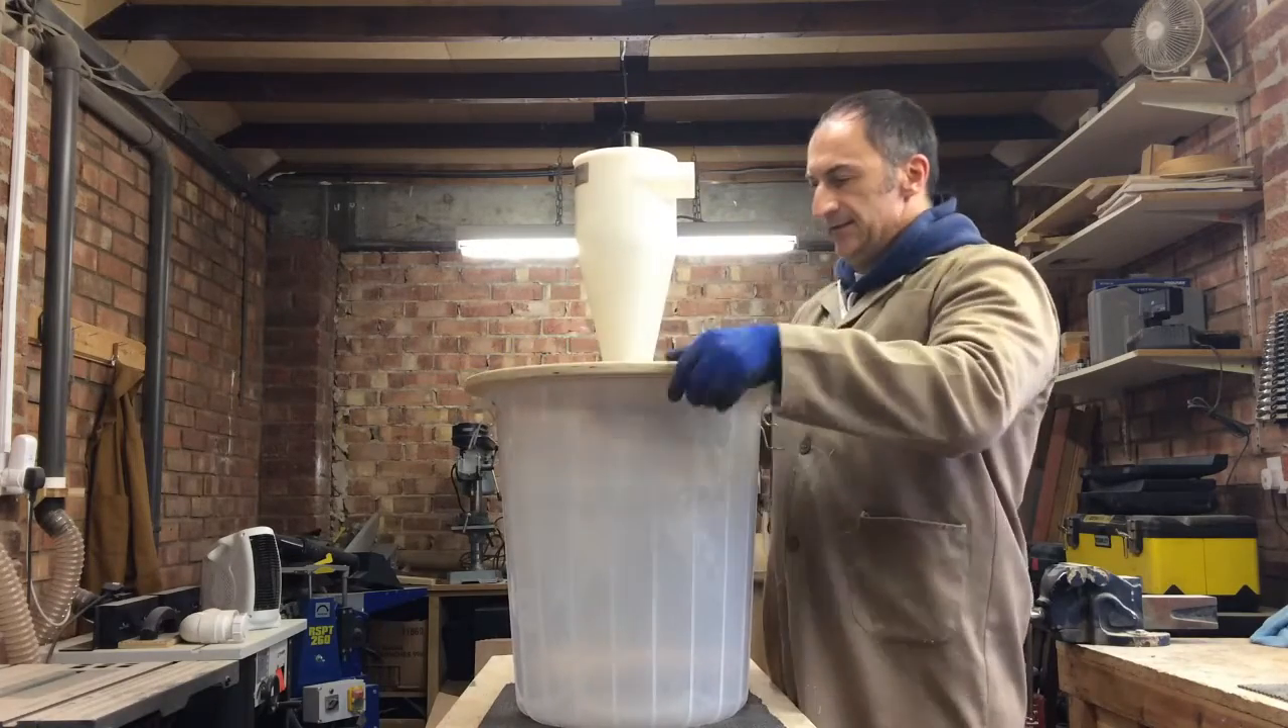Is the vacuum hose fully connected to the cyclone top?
No.